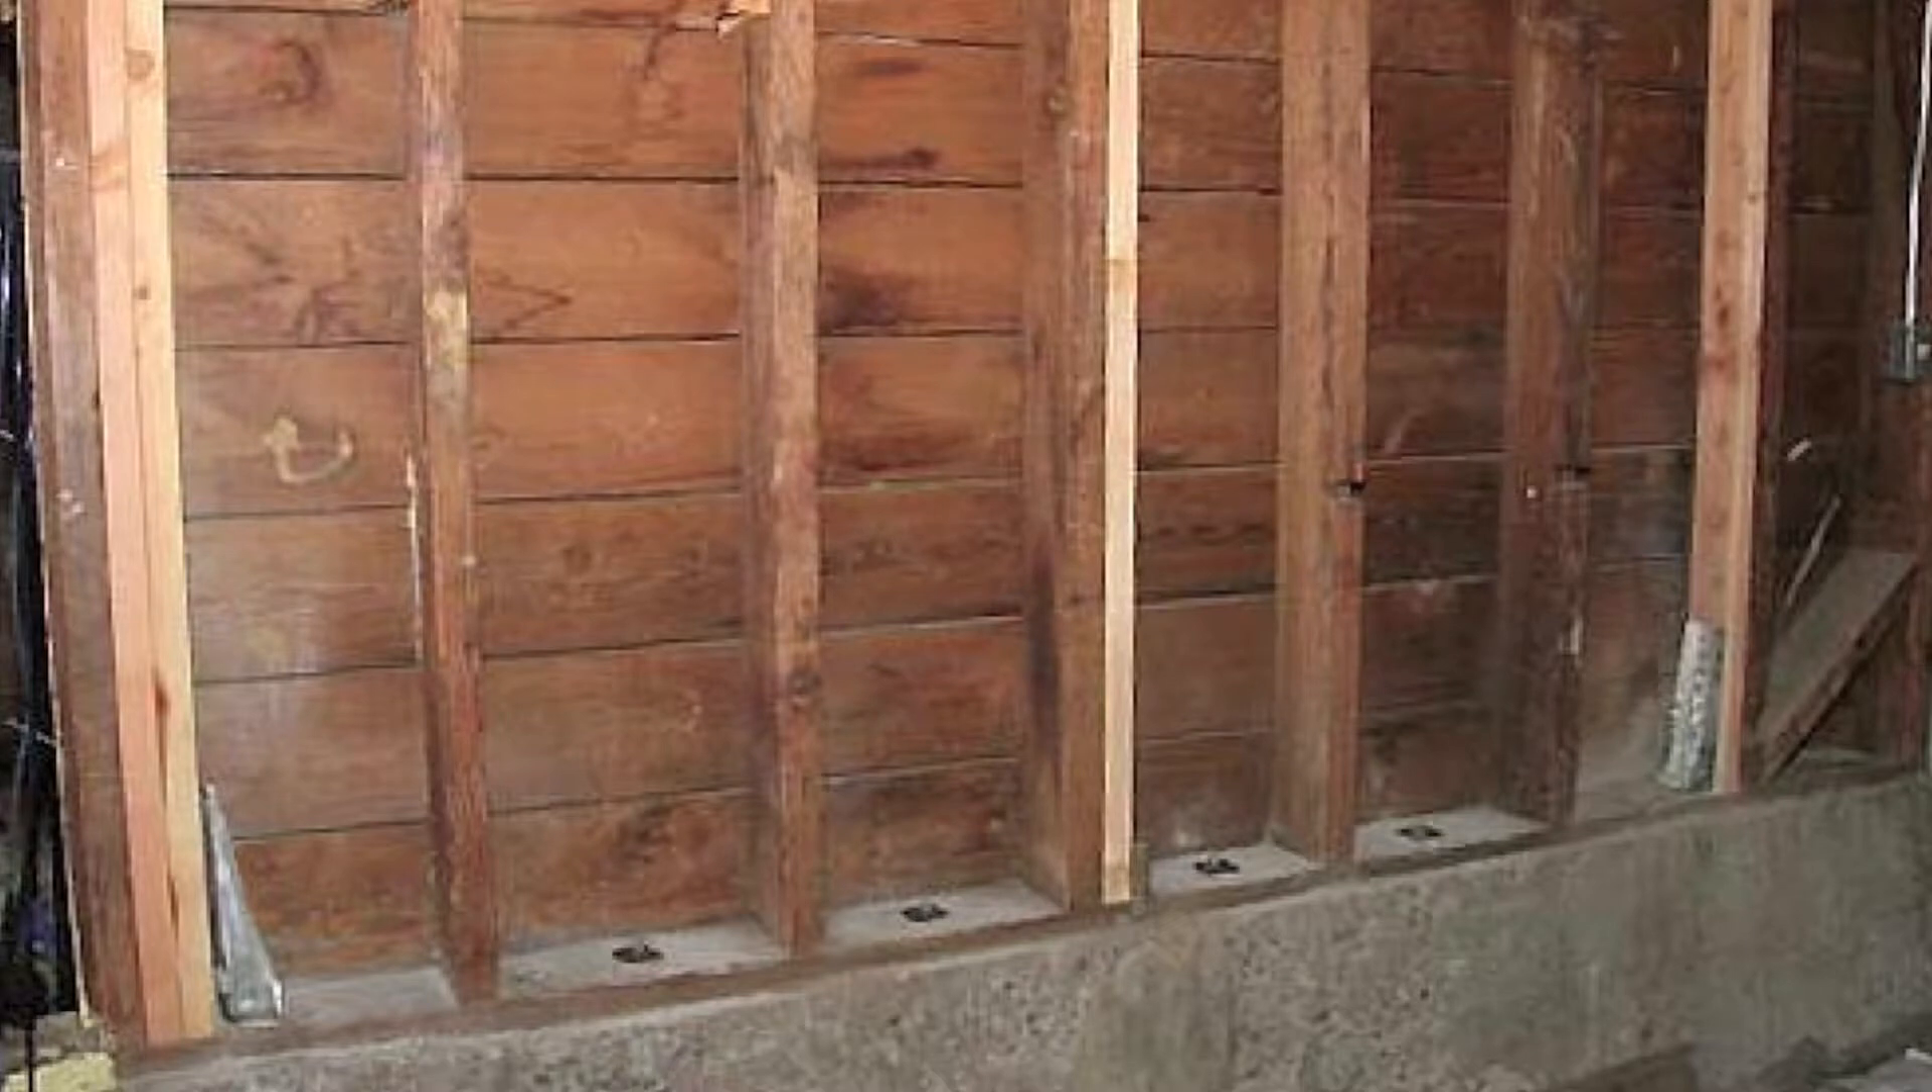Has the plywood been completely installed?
No.